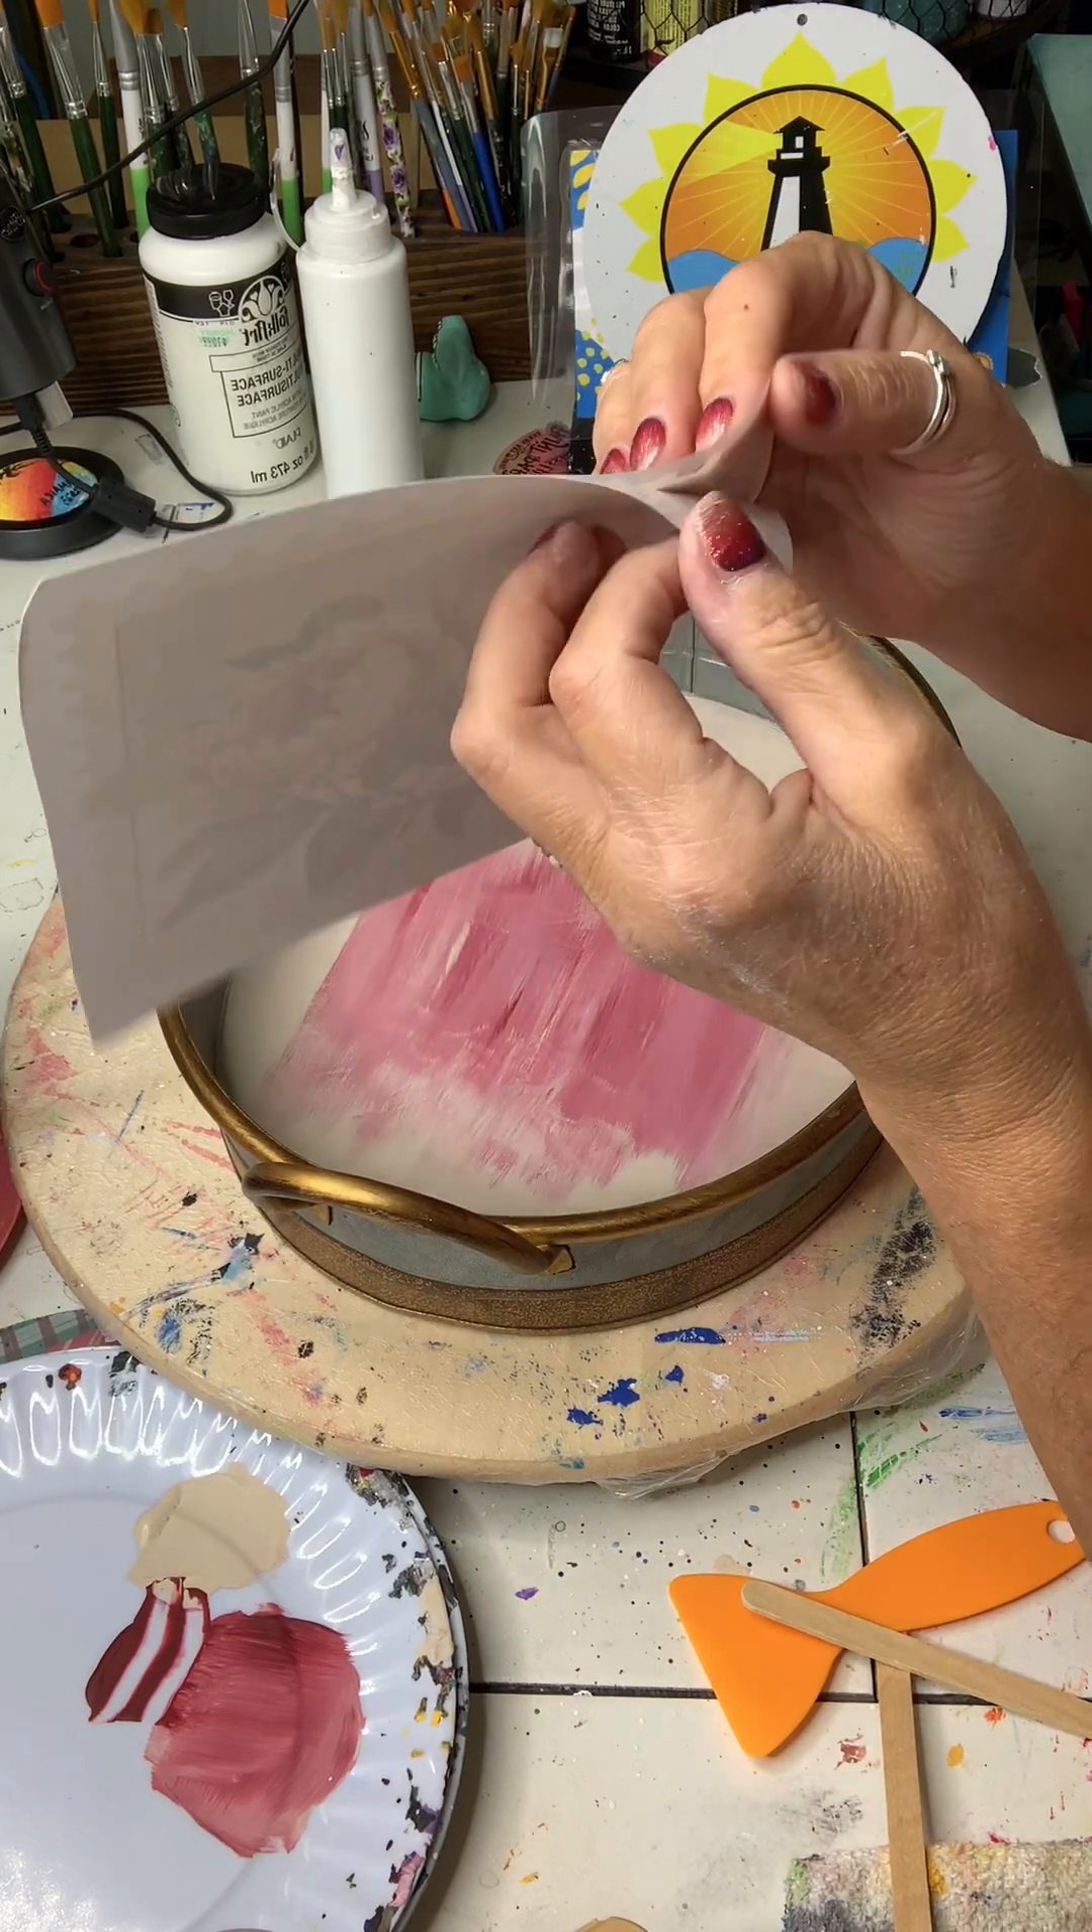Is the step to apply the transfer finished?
No.